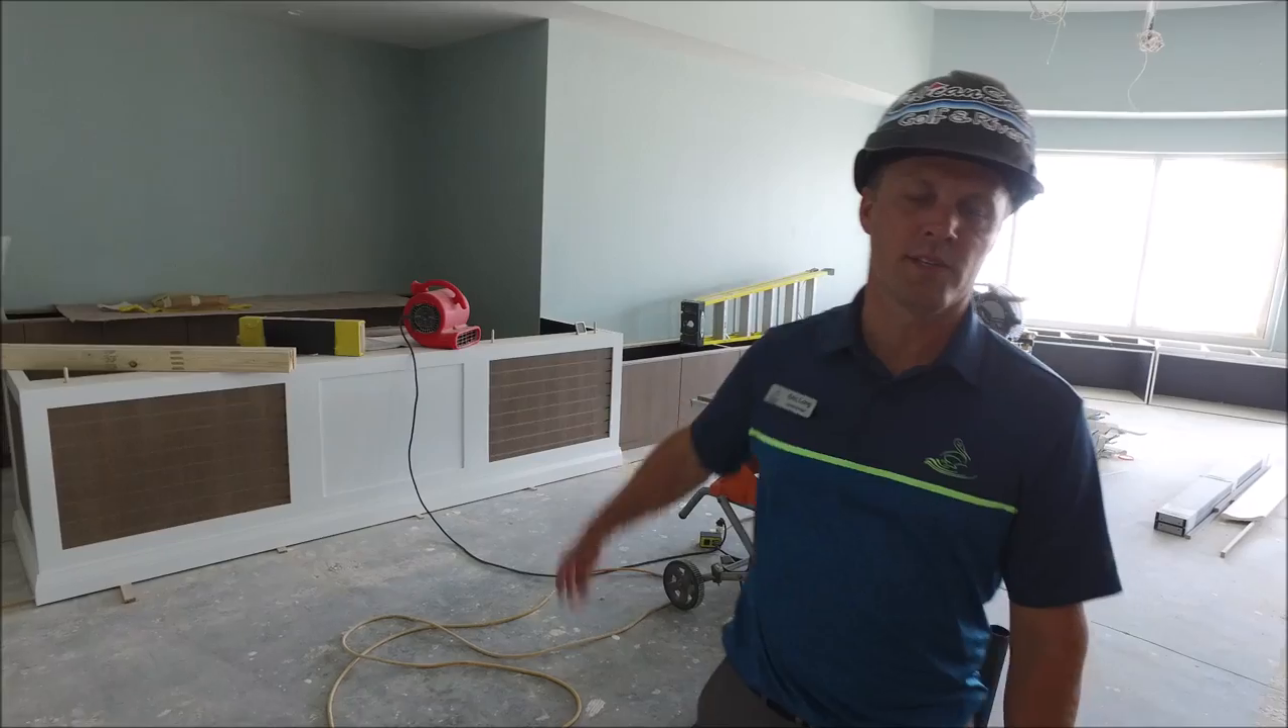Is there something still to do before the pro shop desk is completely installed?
Yes.